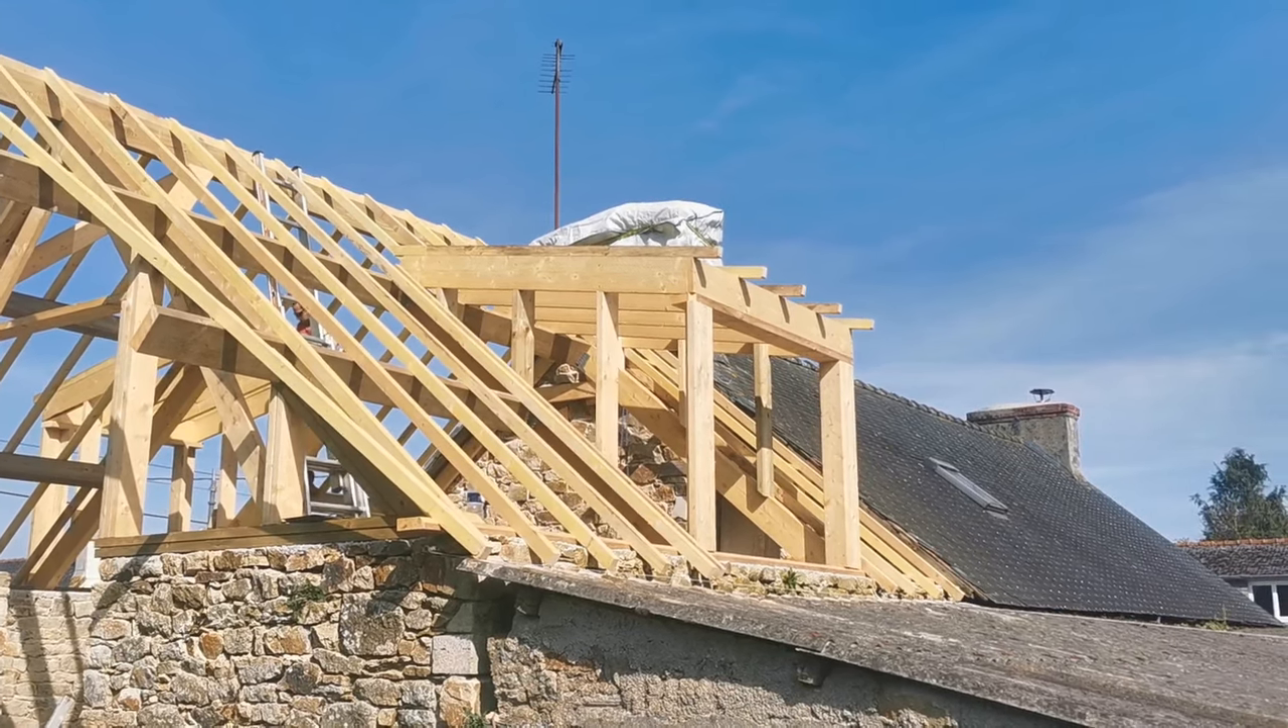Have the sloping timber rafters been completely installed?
Yes.